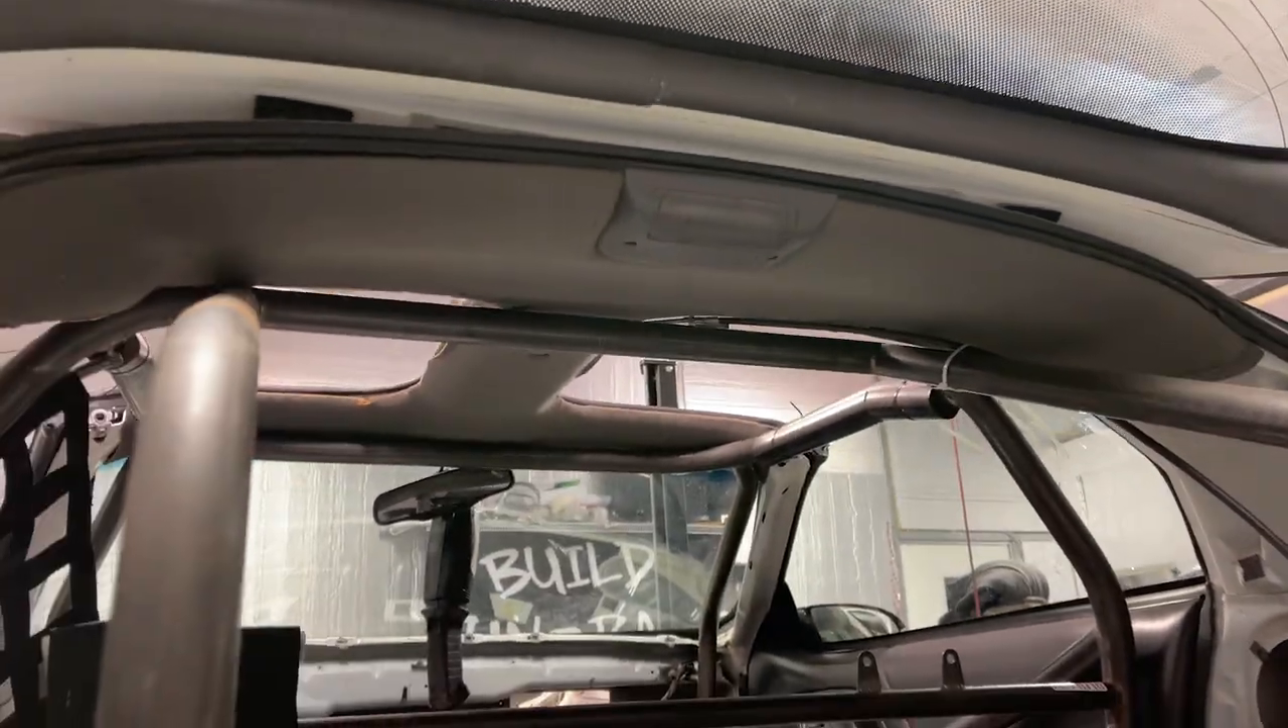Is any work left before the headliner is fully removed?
Yes.